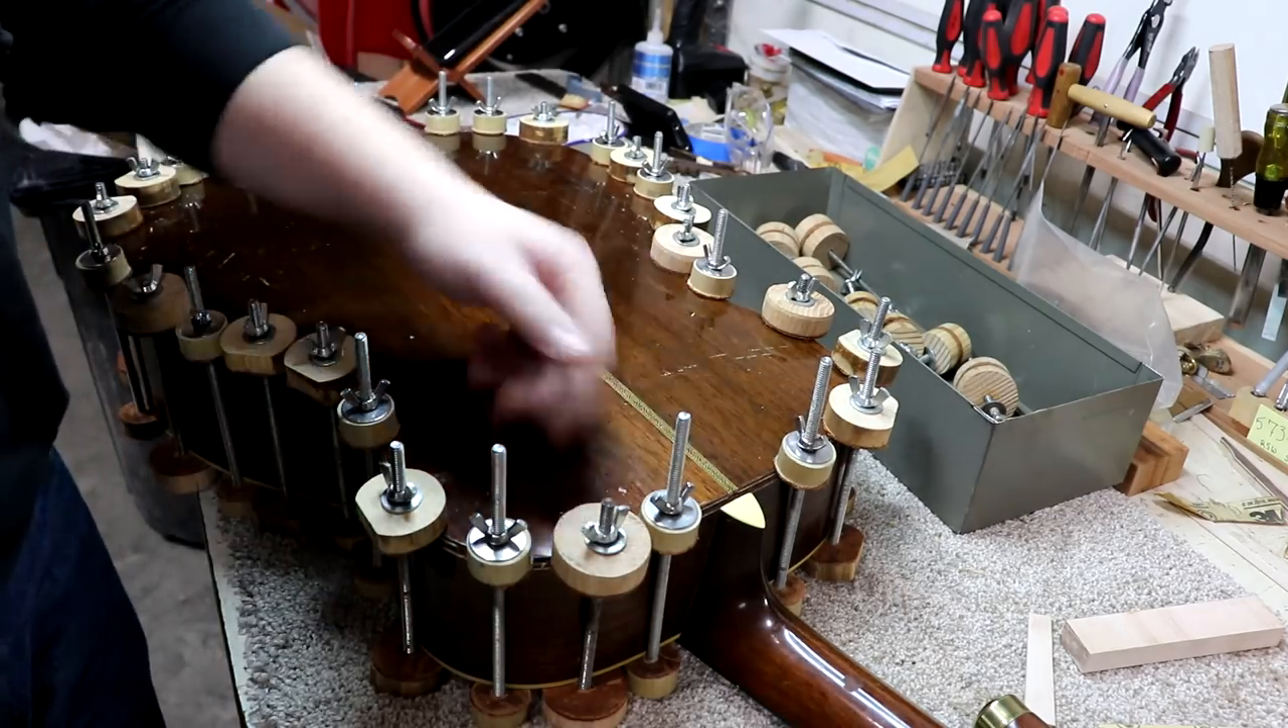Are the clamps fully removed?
No.